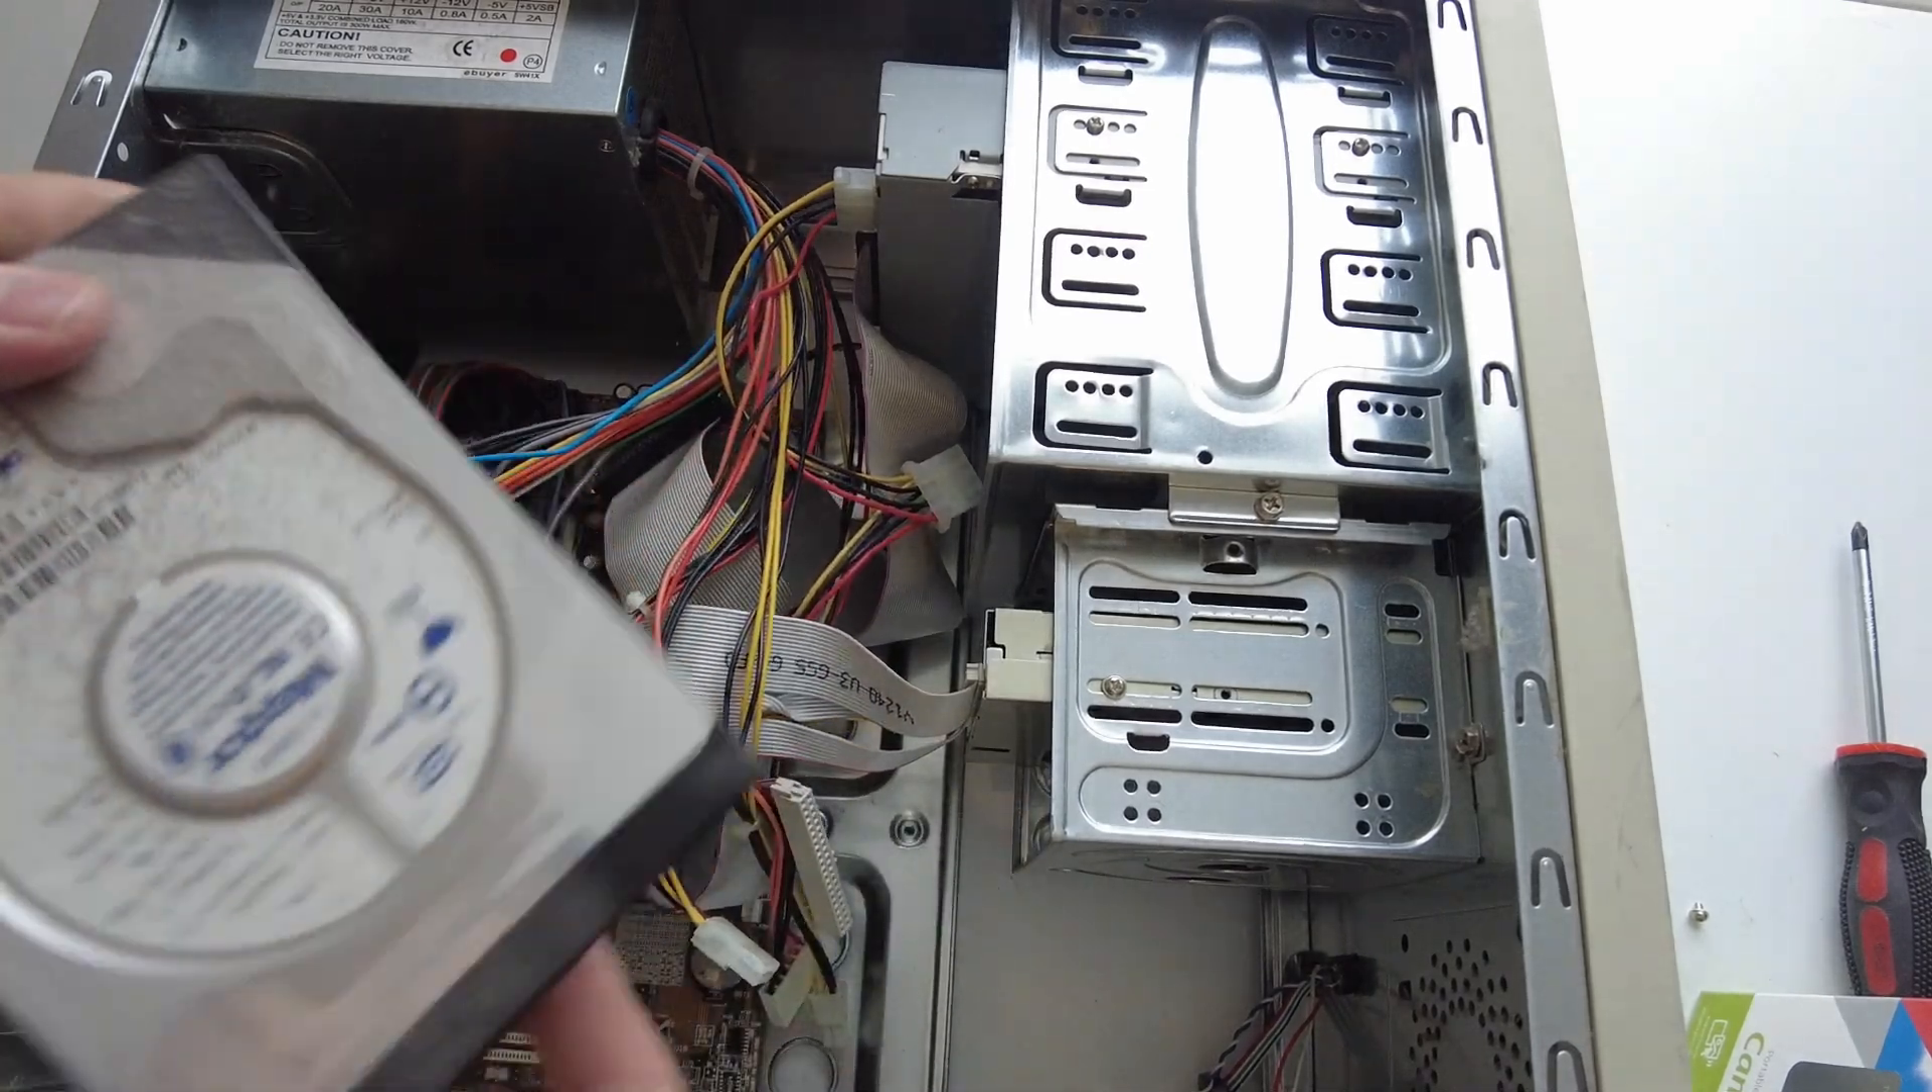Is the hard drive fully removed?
Yes.